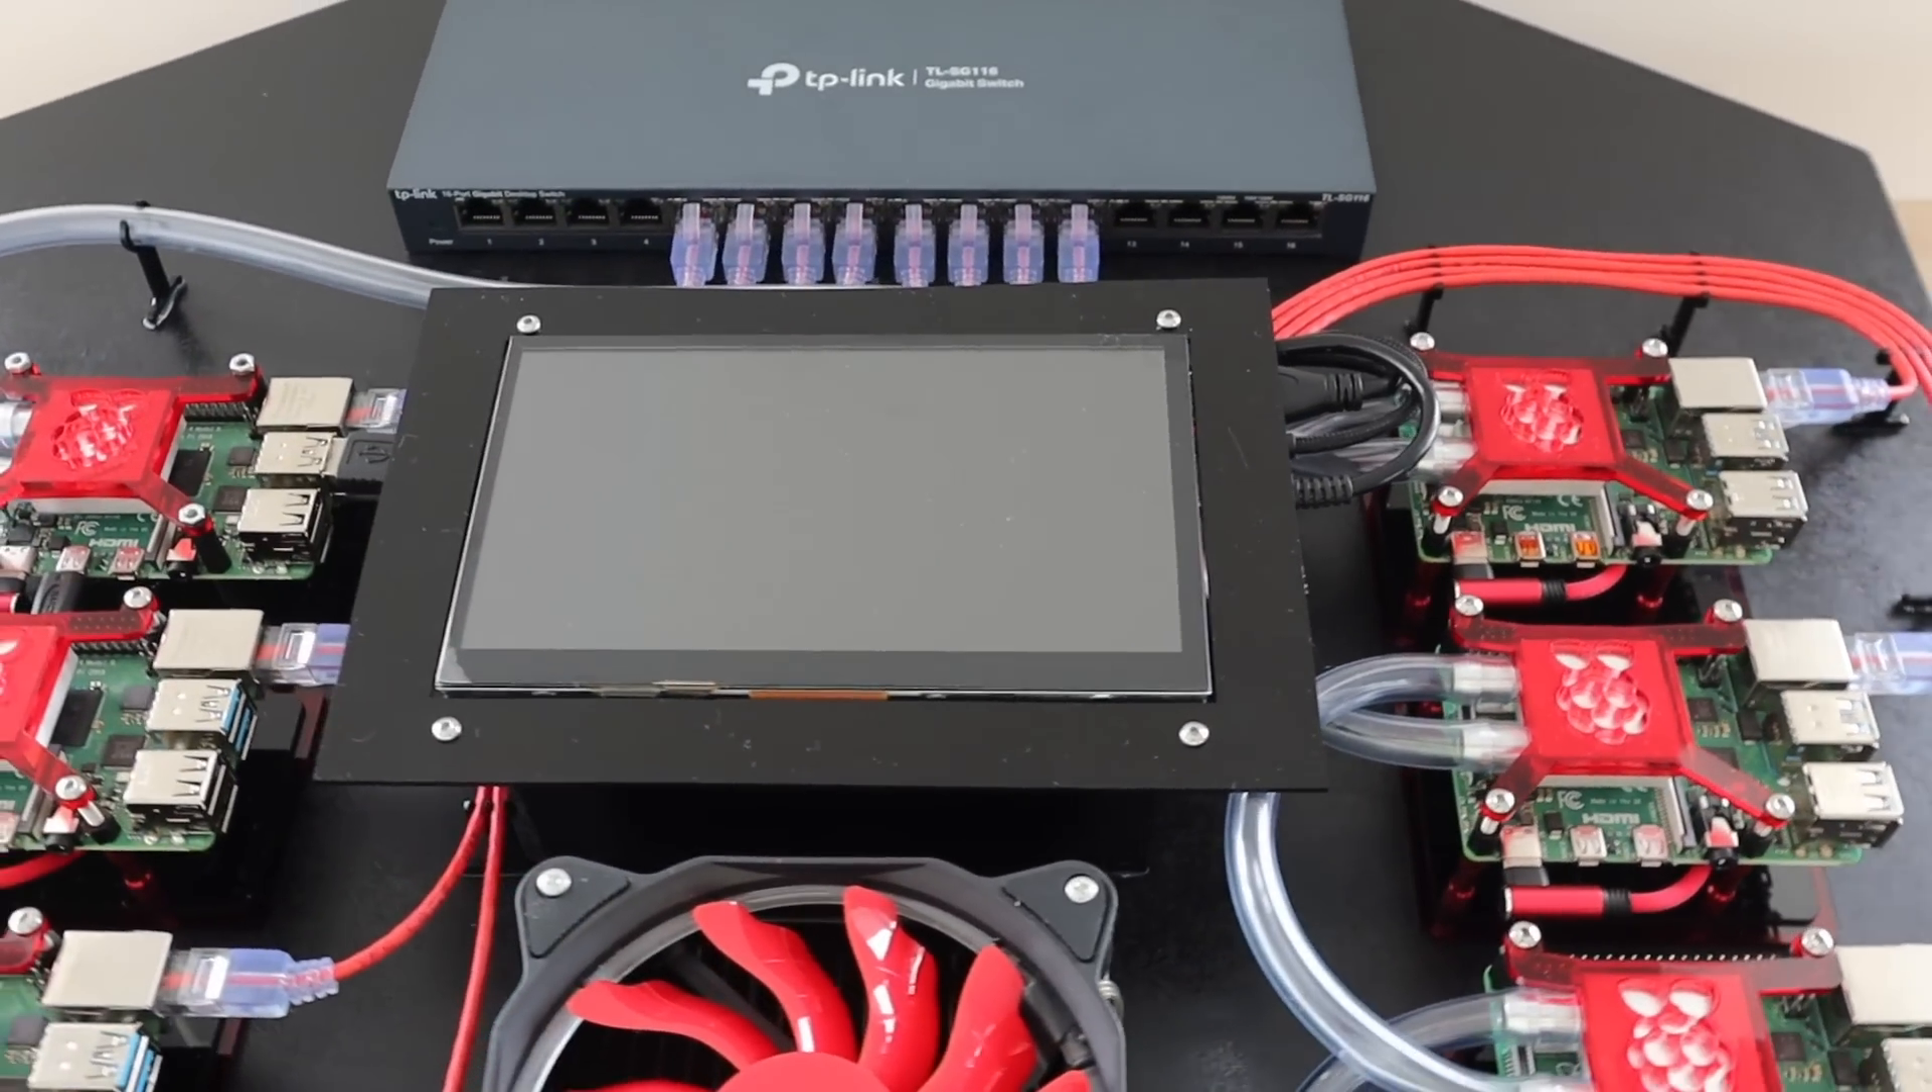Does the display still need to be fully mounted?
No.